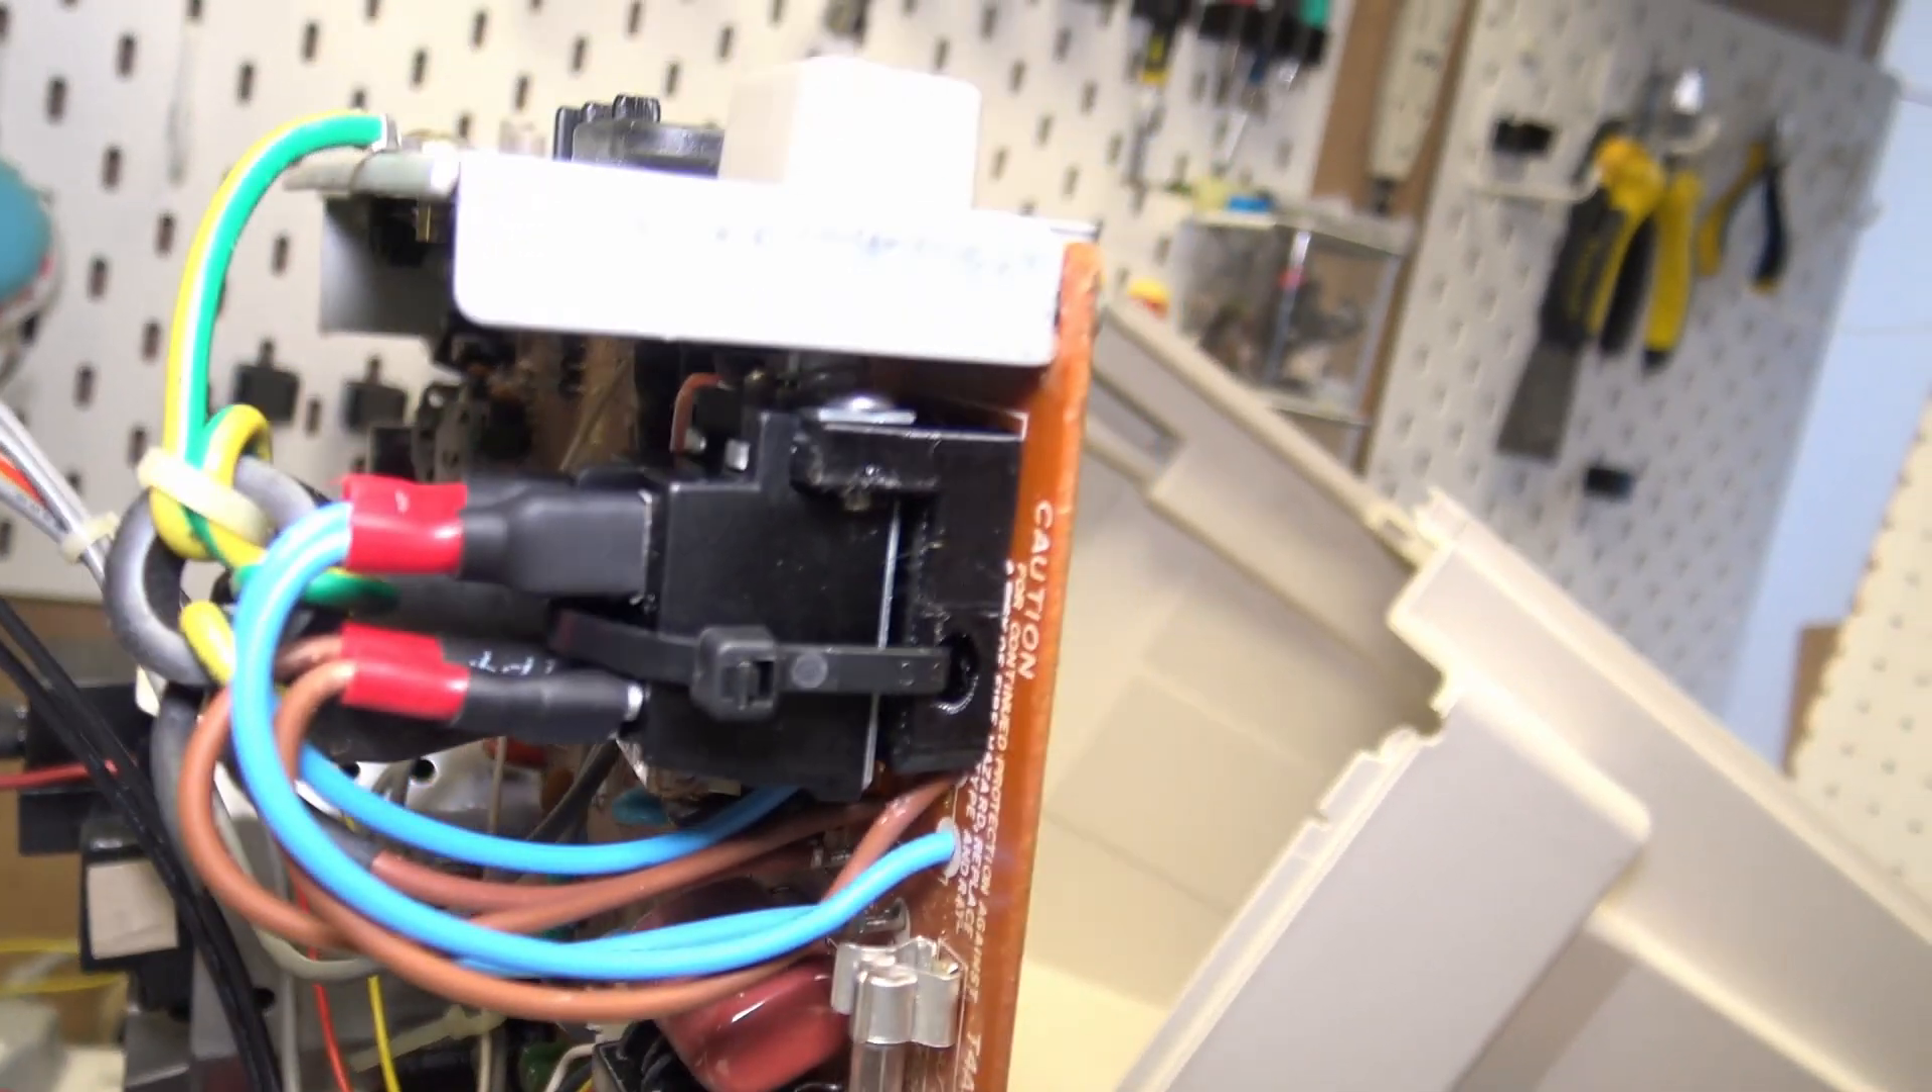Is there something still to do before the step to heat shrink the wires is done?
No.